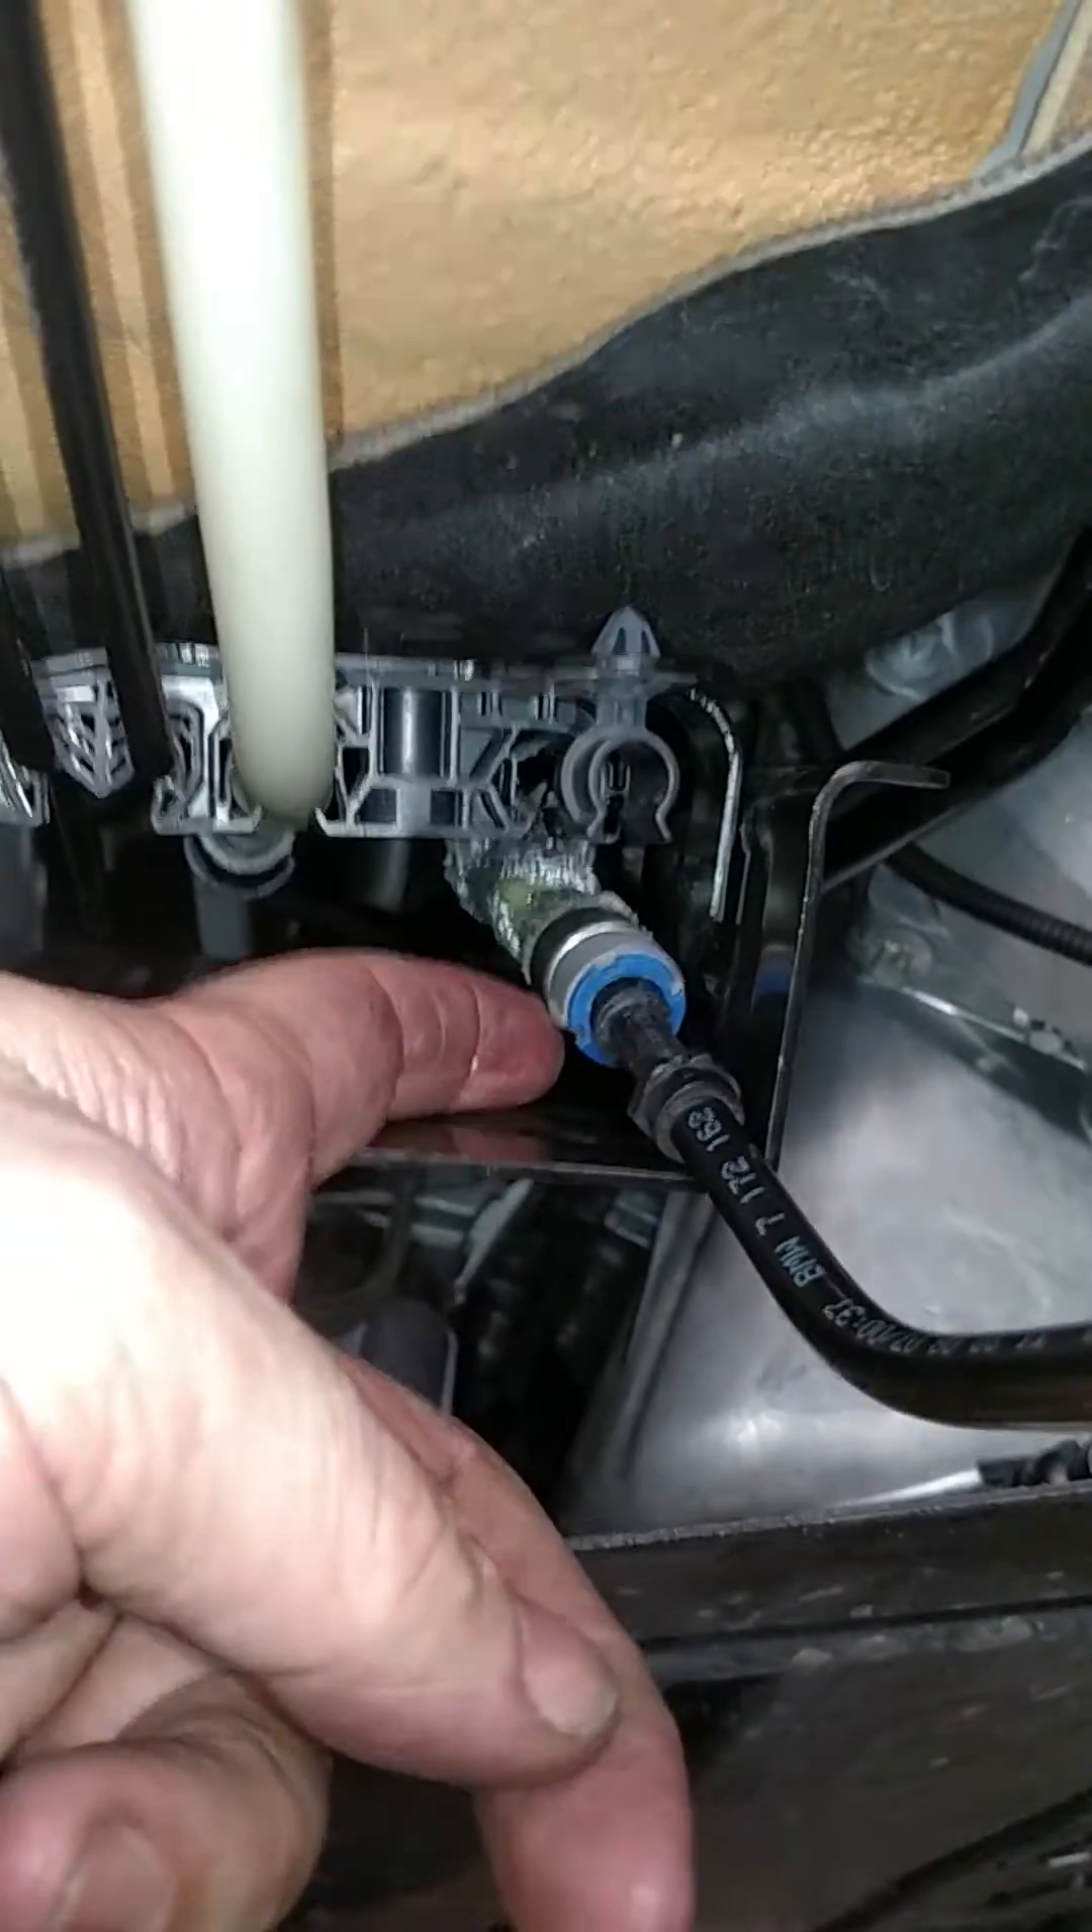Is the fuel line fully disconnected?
No.